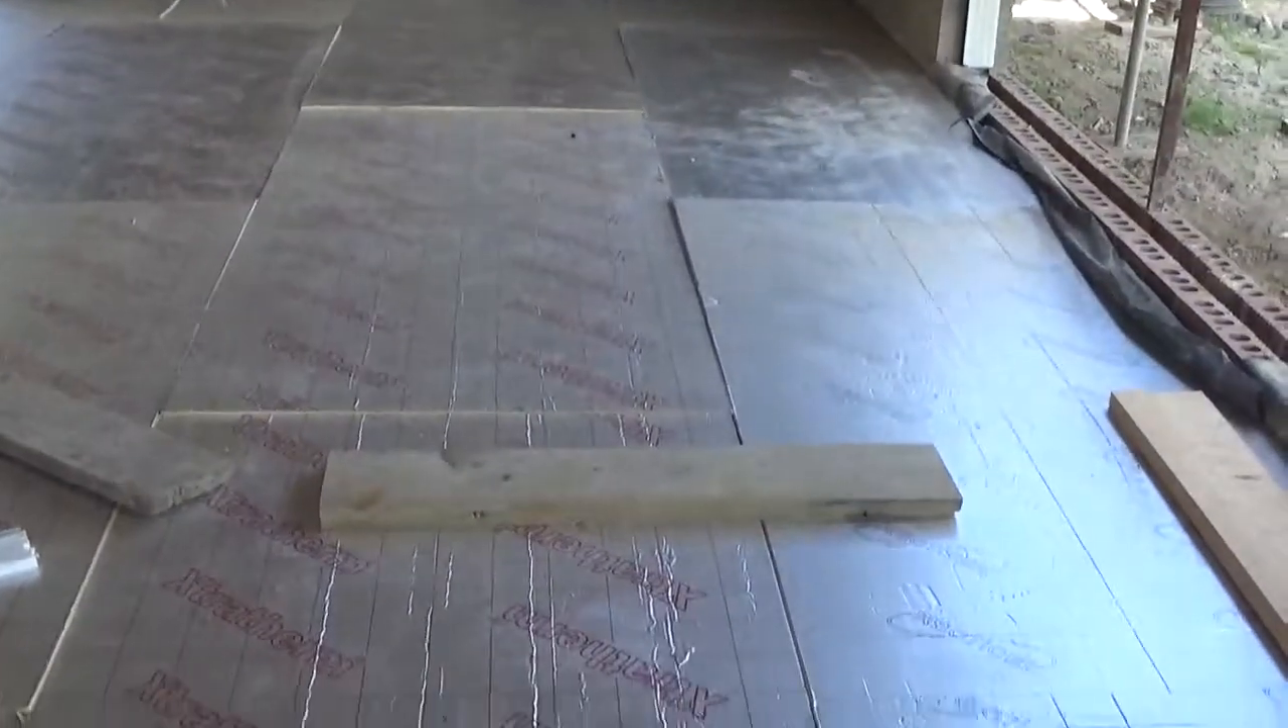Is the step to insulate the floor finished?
Yes.